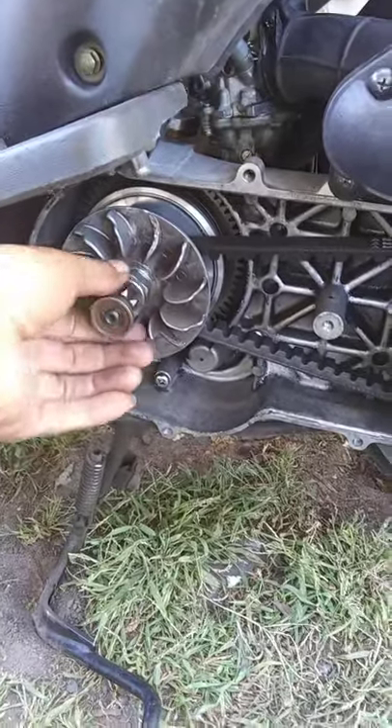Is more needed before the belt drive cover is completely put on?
Yes.